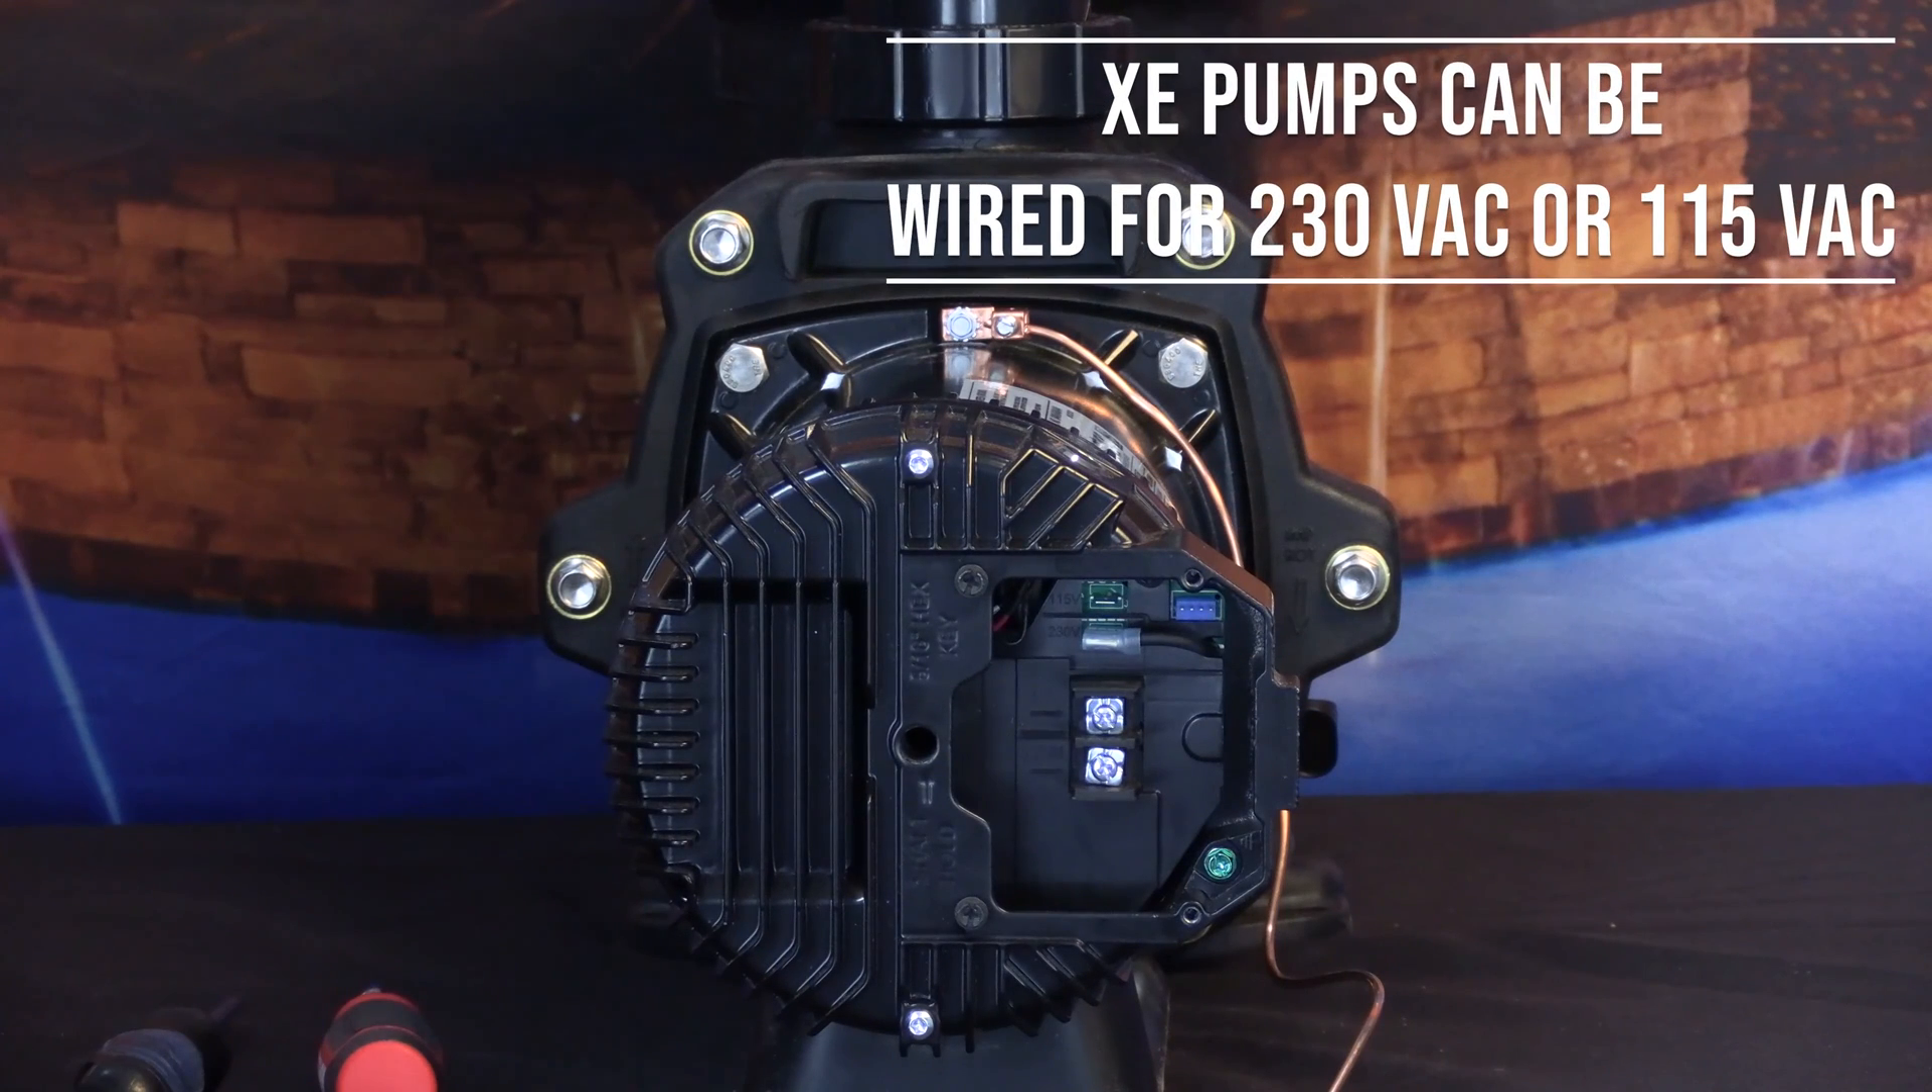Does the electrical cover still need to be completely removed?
No.